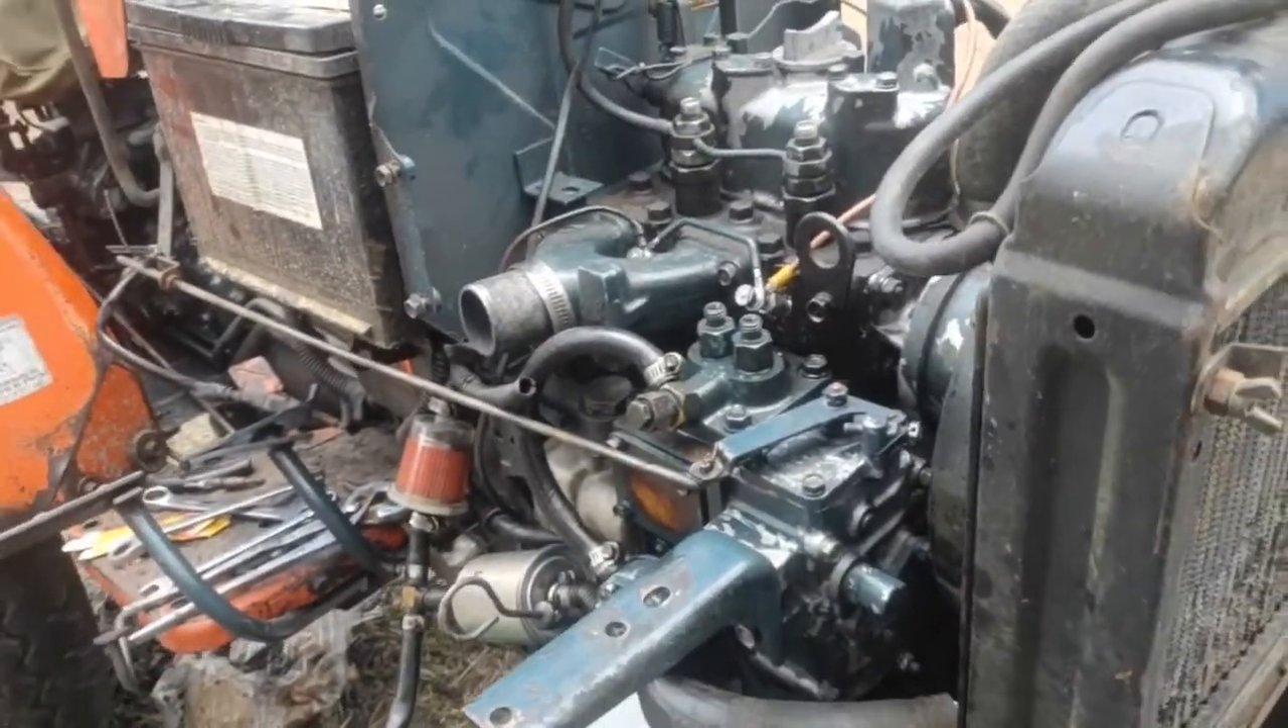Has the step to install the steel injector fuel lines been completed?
No.